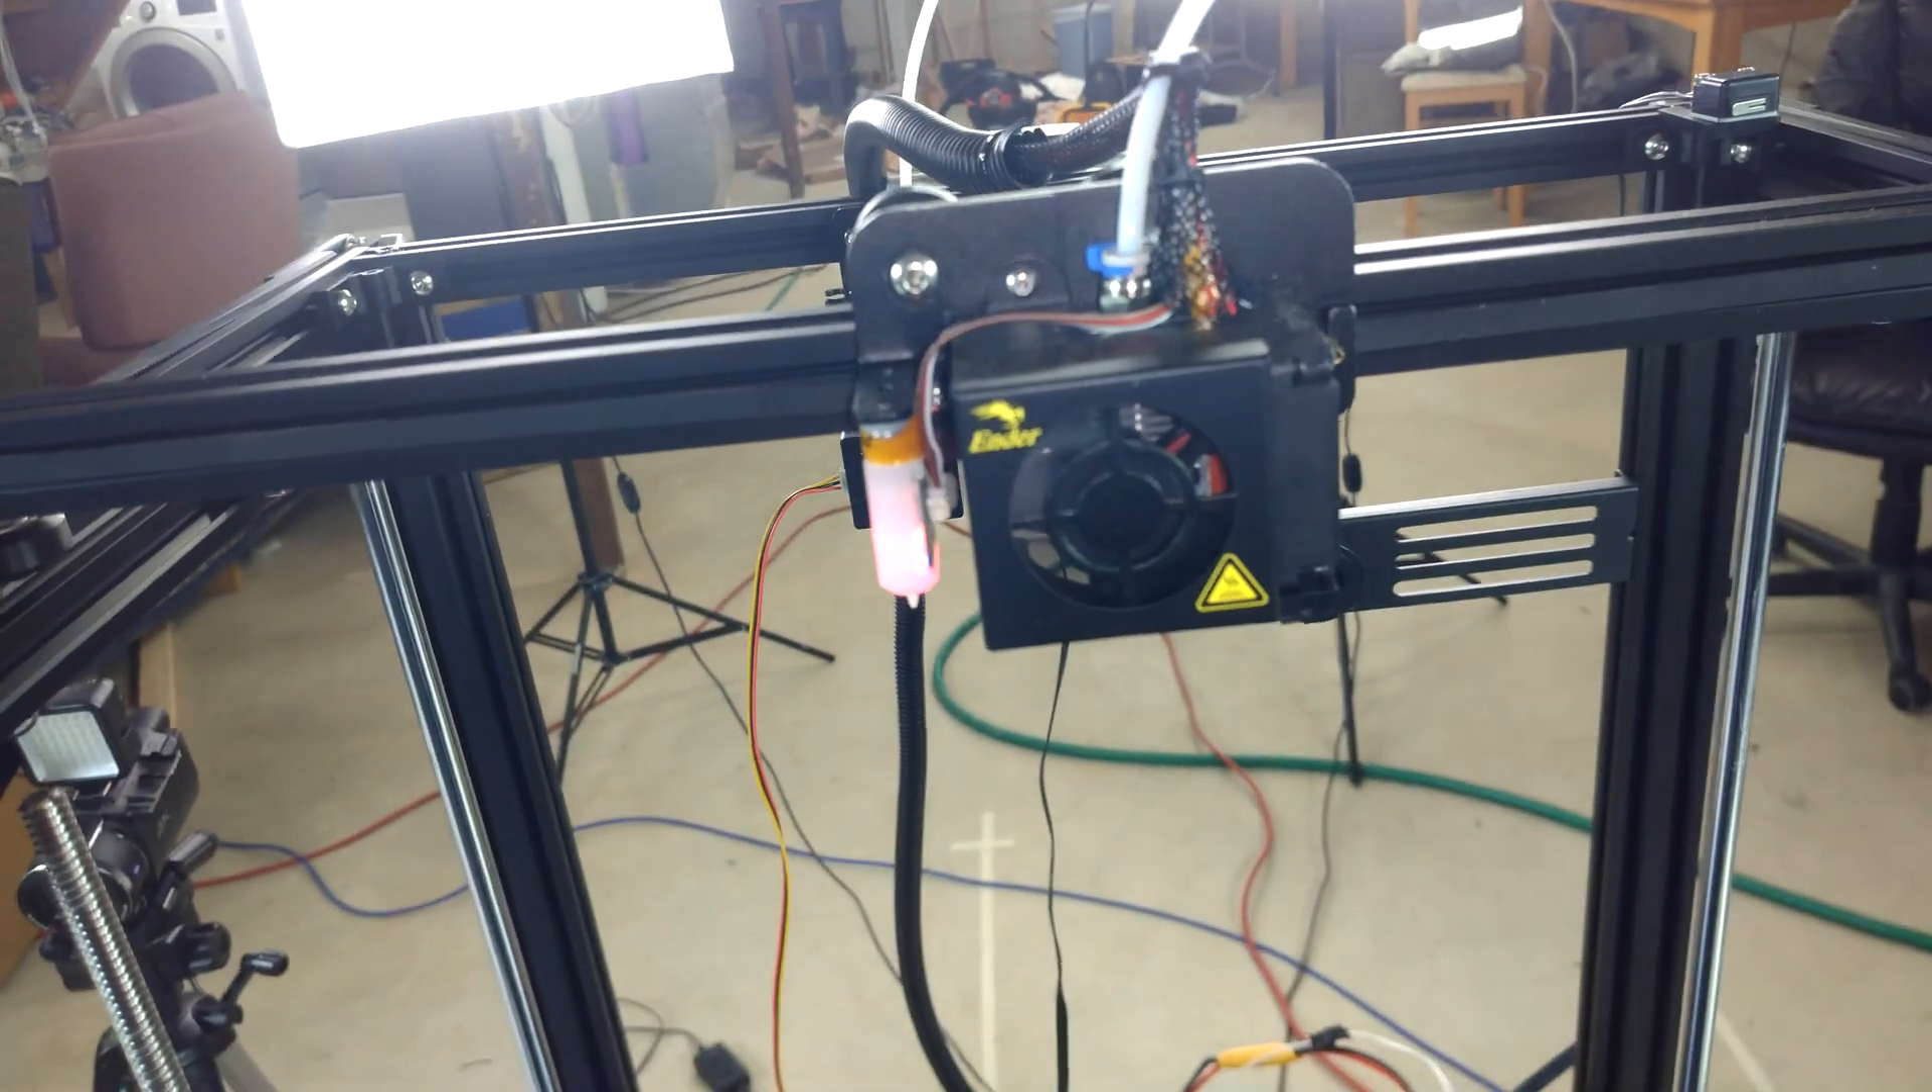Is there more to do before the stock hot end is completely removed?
Yes.